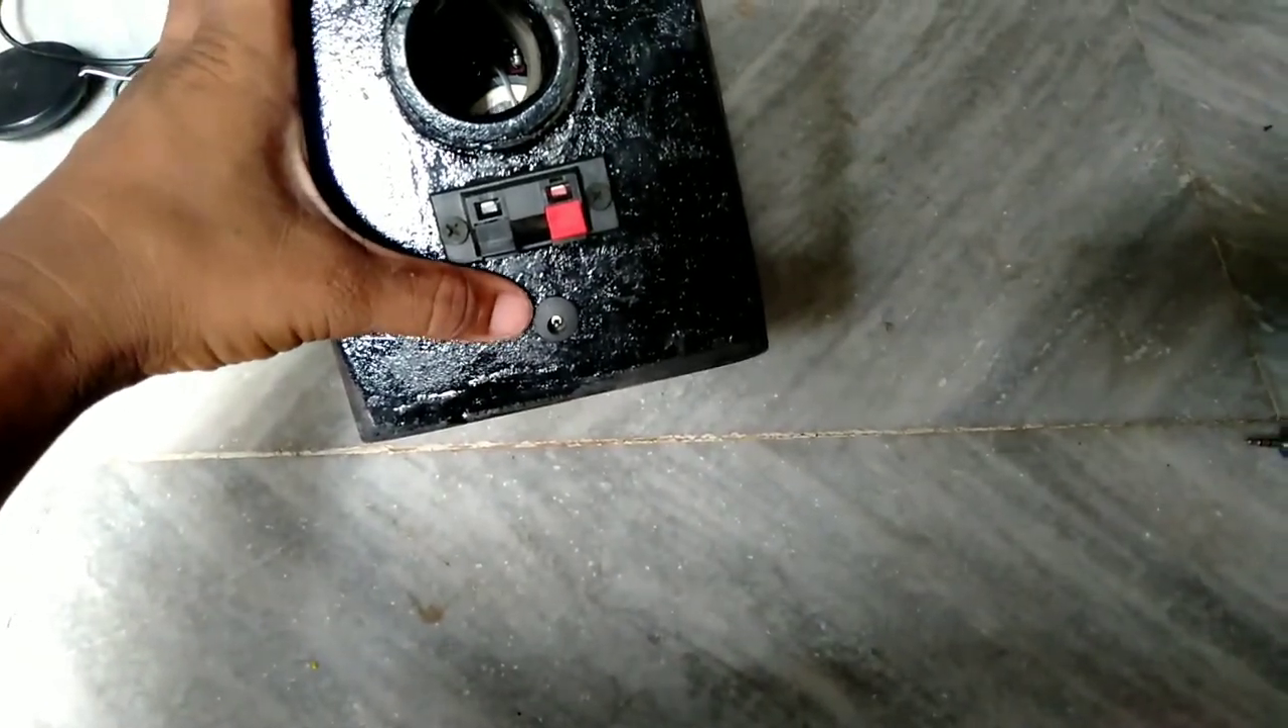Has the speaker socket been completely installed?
Yes.